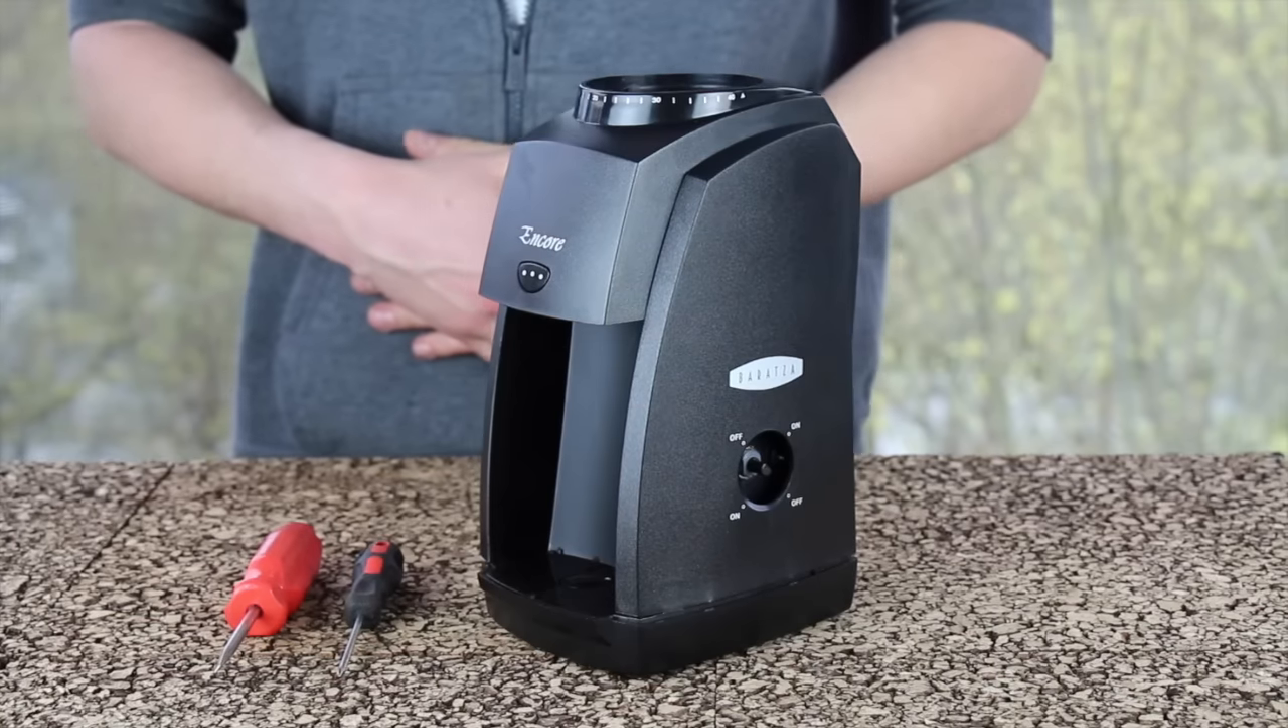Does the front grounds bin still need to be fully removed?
No.